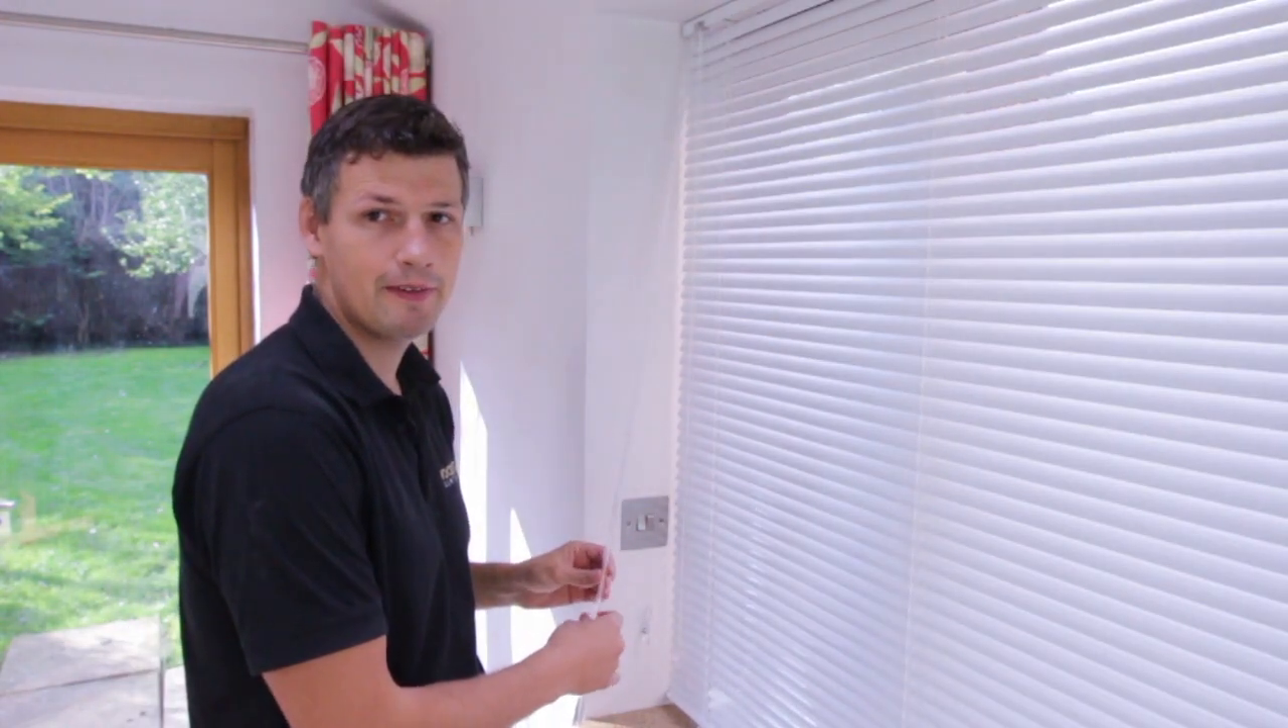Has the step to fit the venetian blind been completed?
Yes.